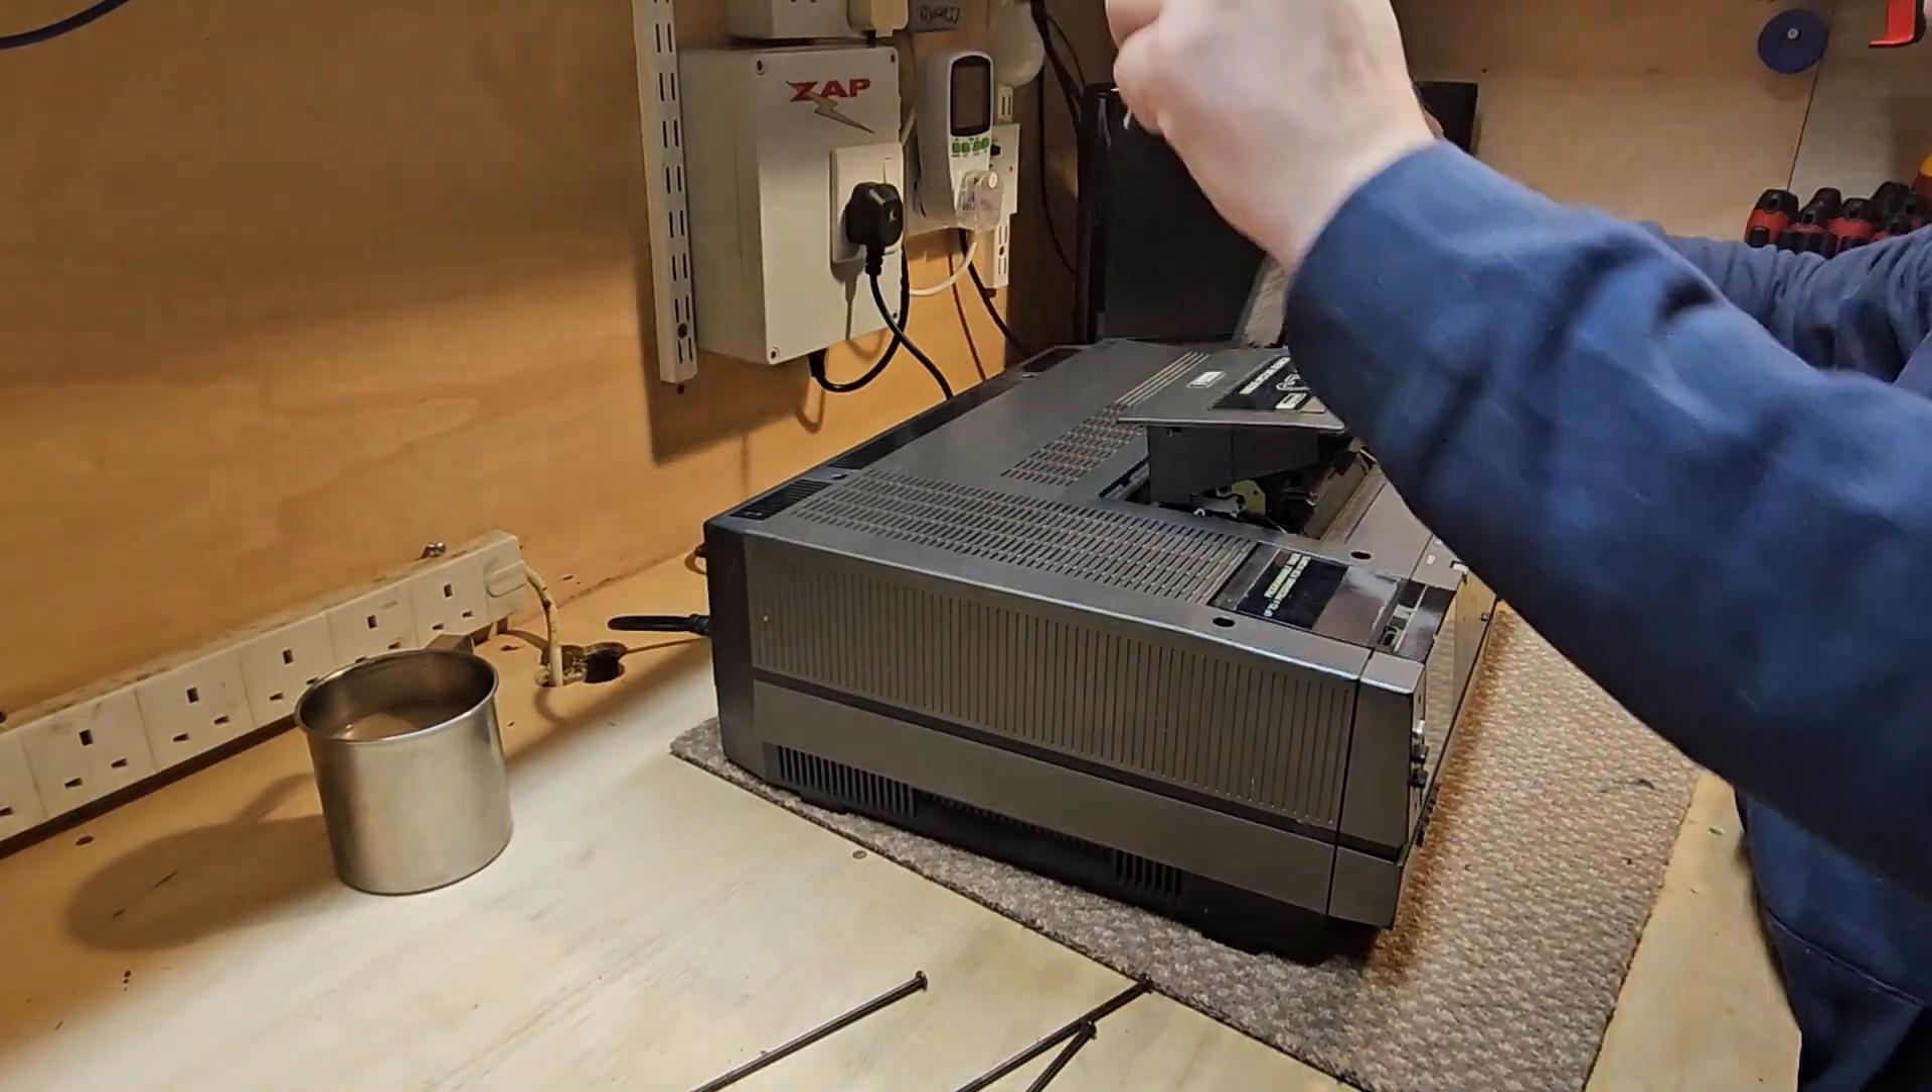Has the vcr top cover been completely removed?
No.